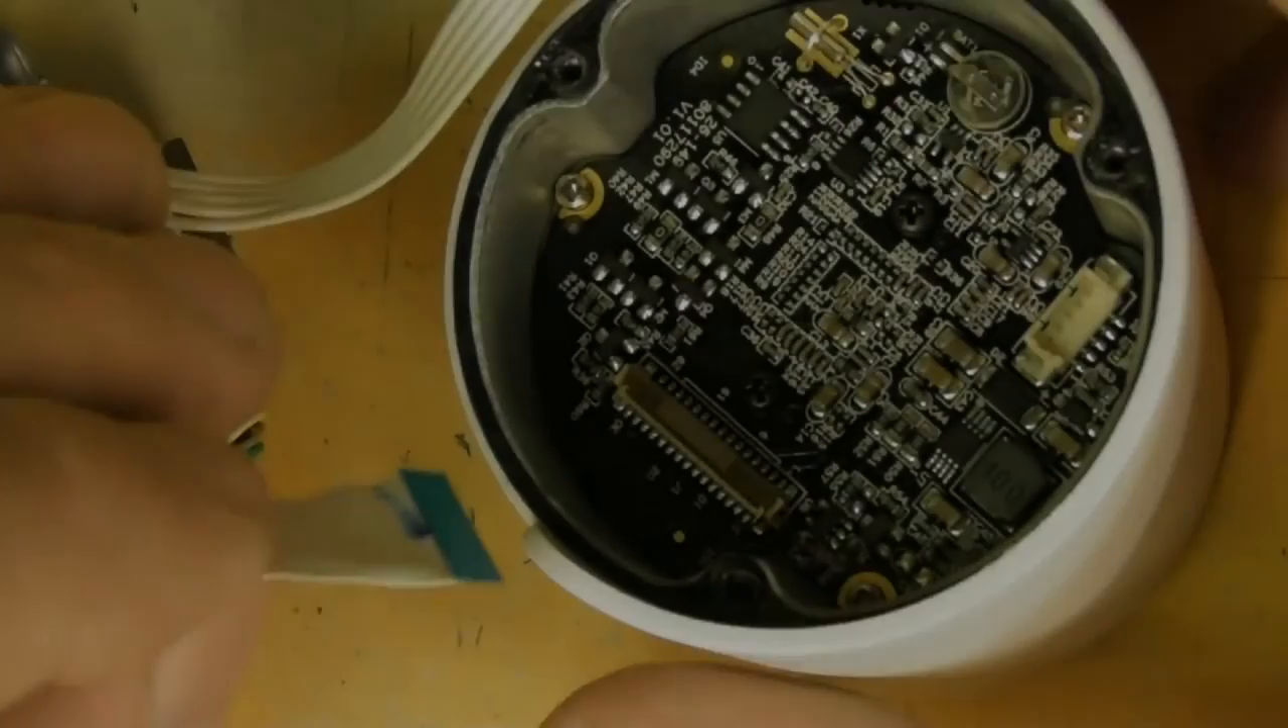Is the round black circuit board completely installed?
Yes.